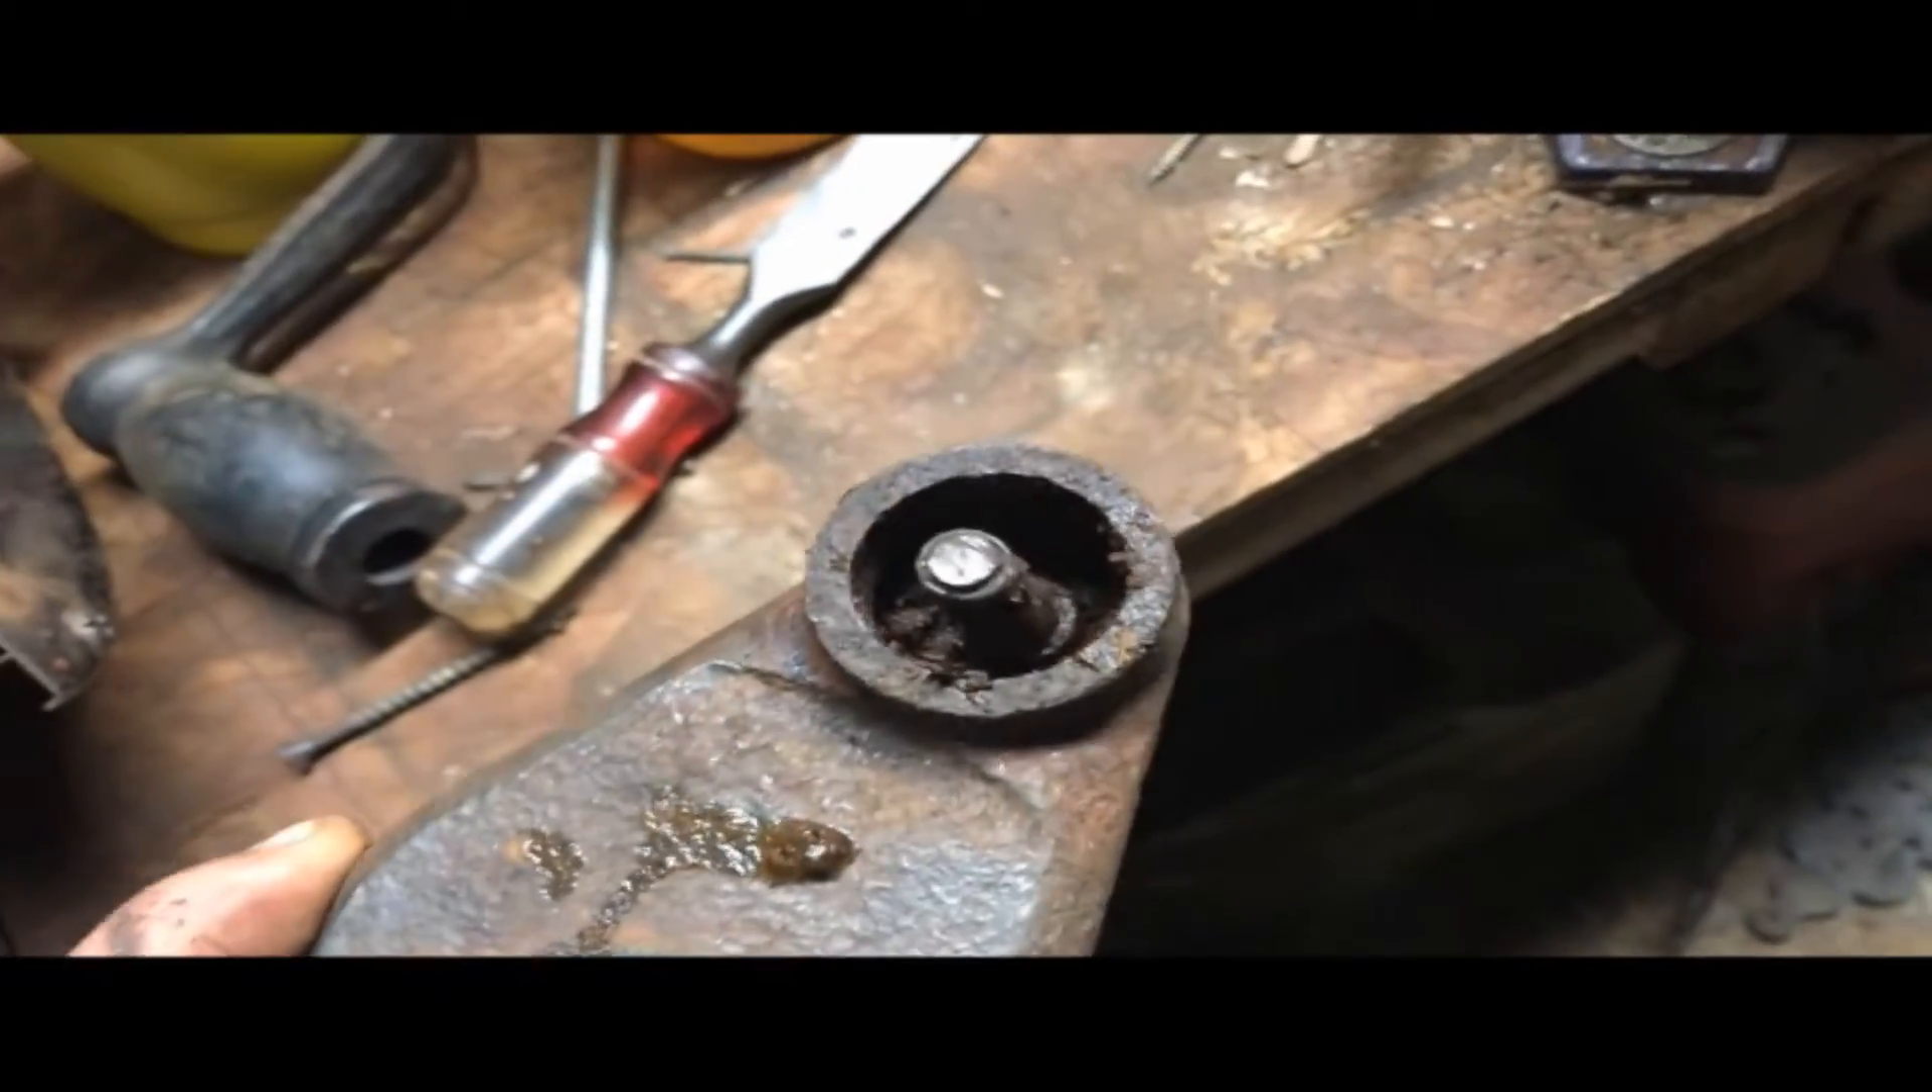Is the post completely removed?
No.